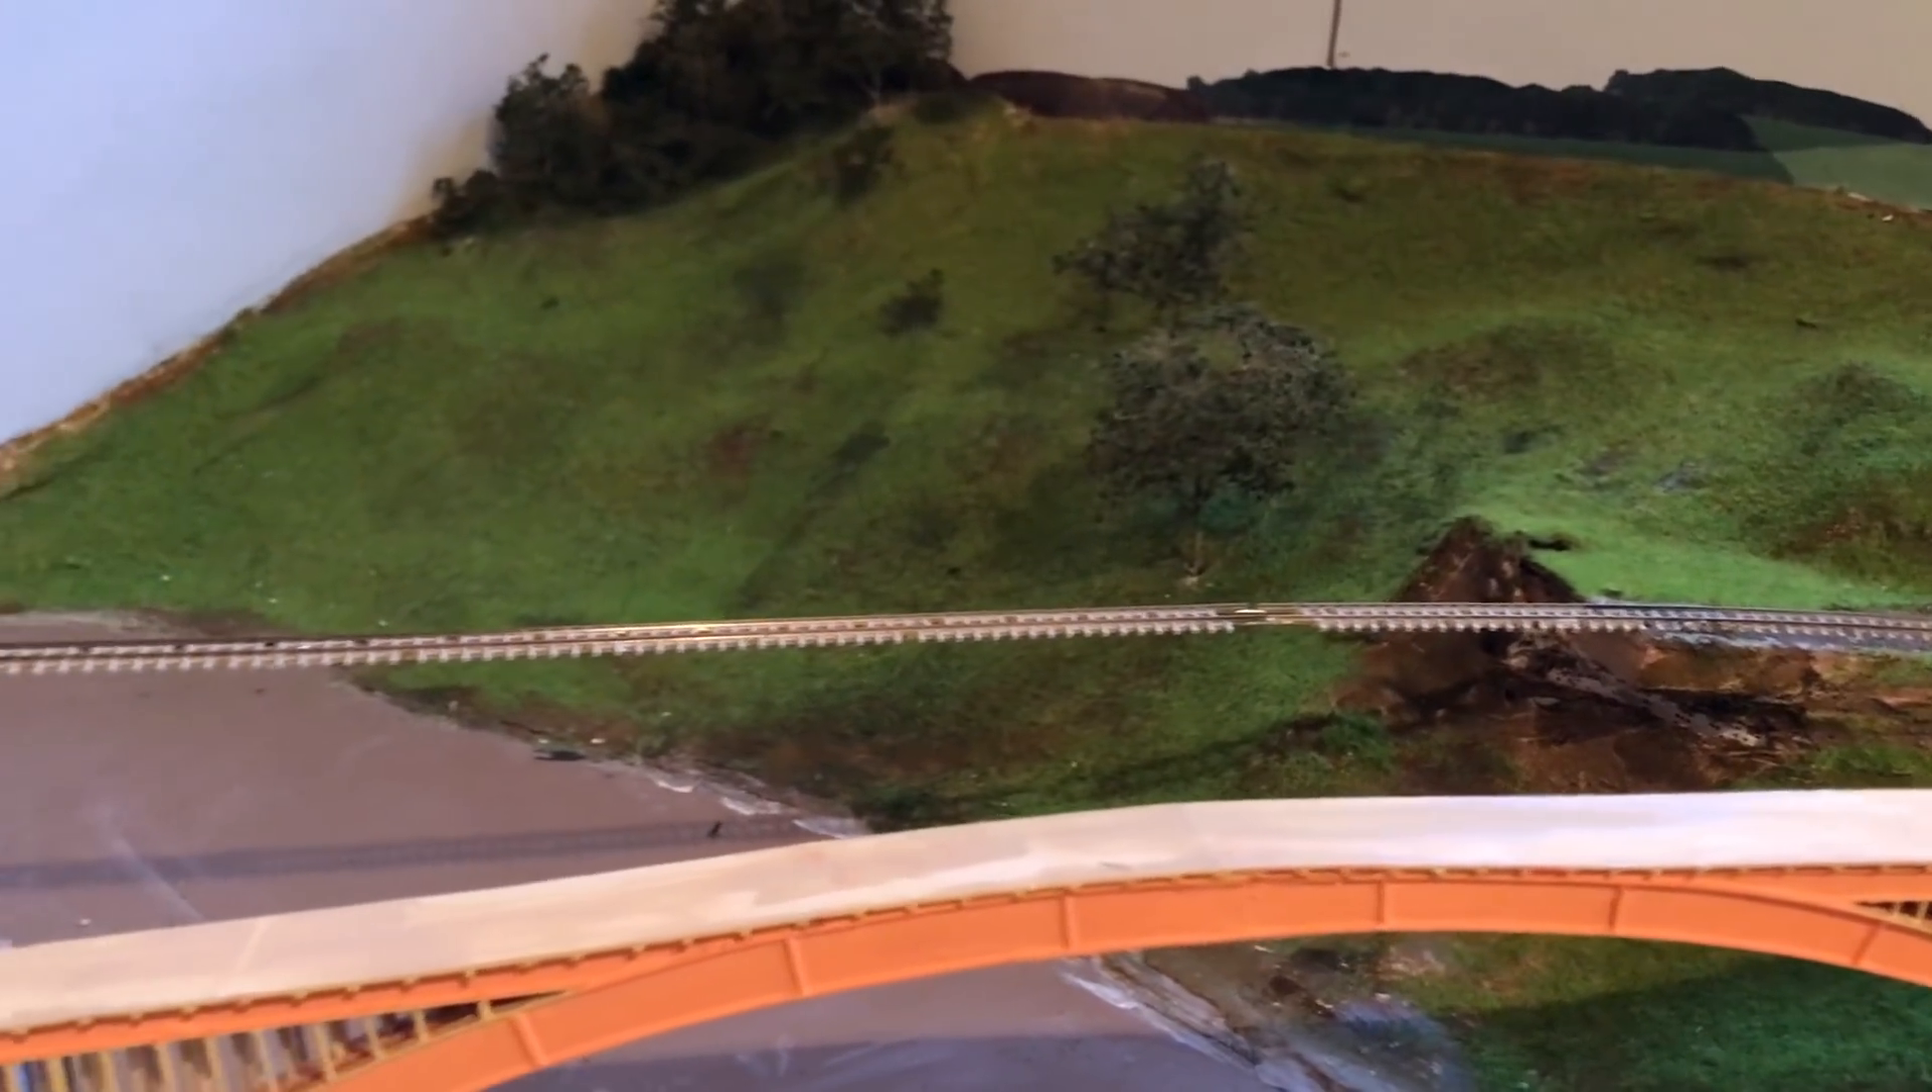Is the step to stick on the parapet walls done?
No.